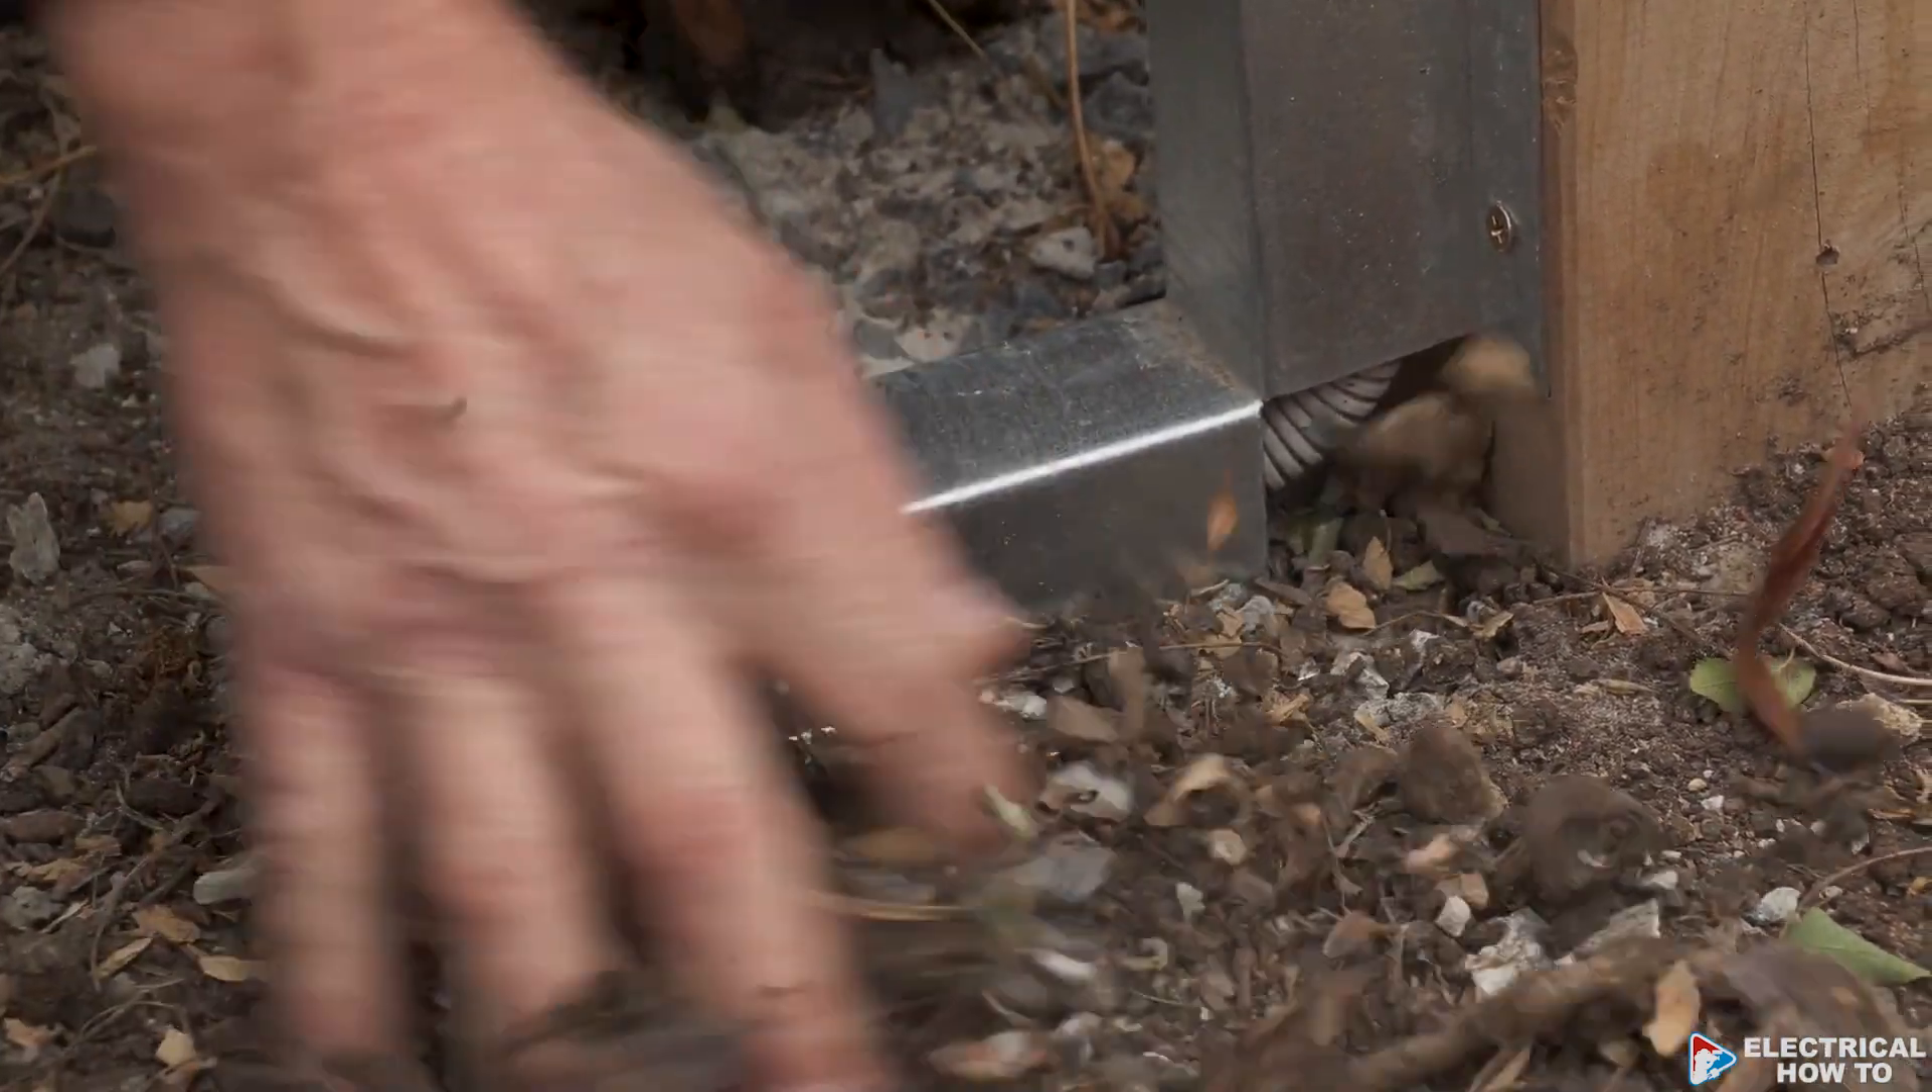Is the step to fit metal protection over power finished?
Yes.